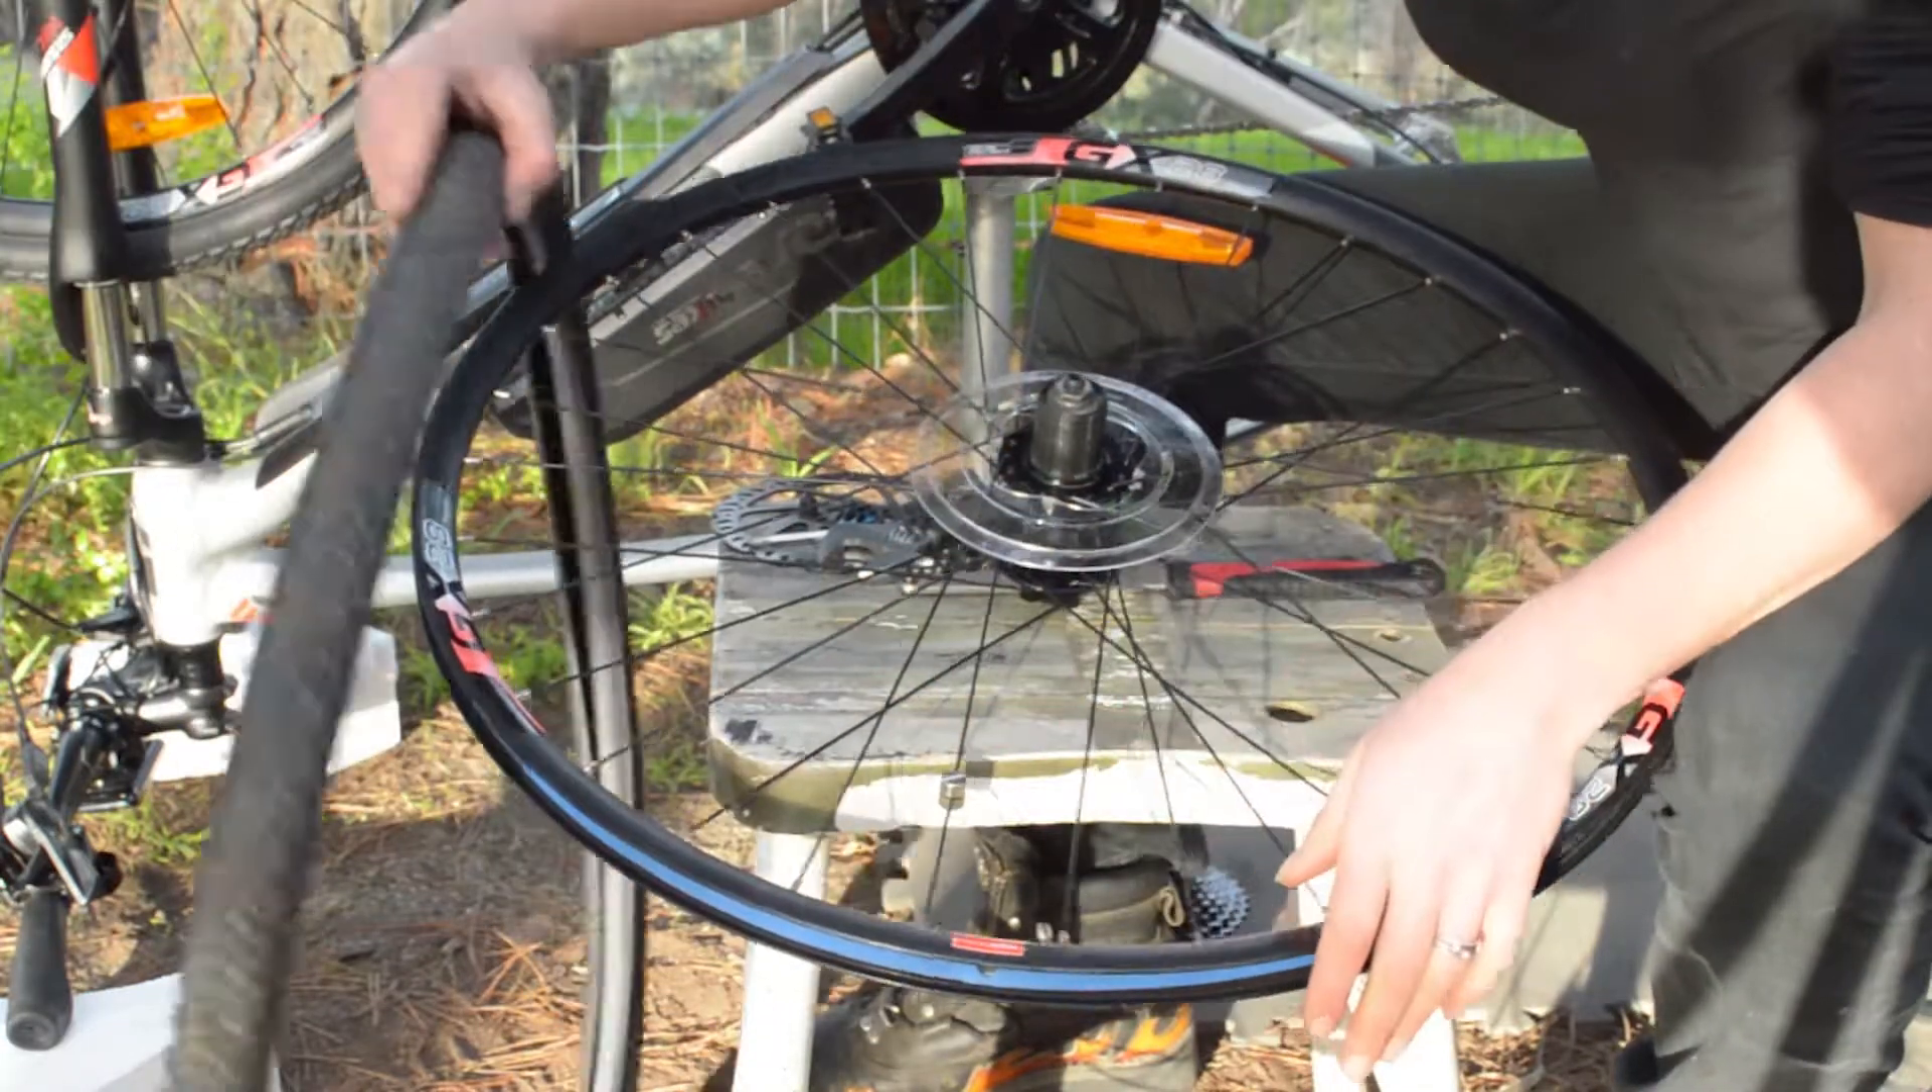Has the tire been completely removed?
Yes.